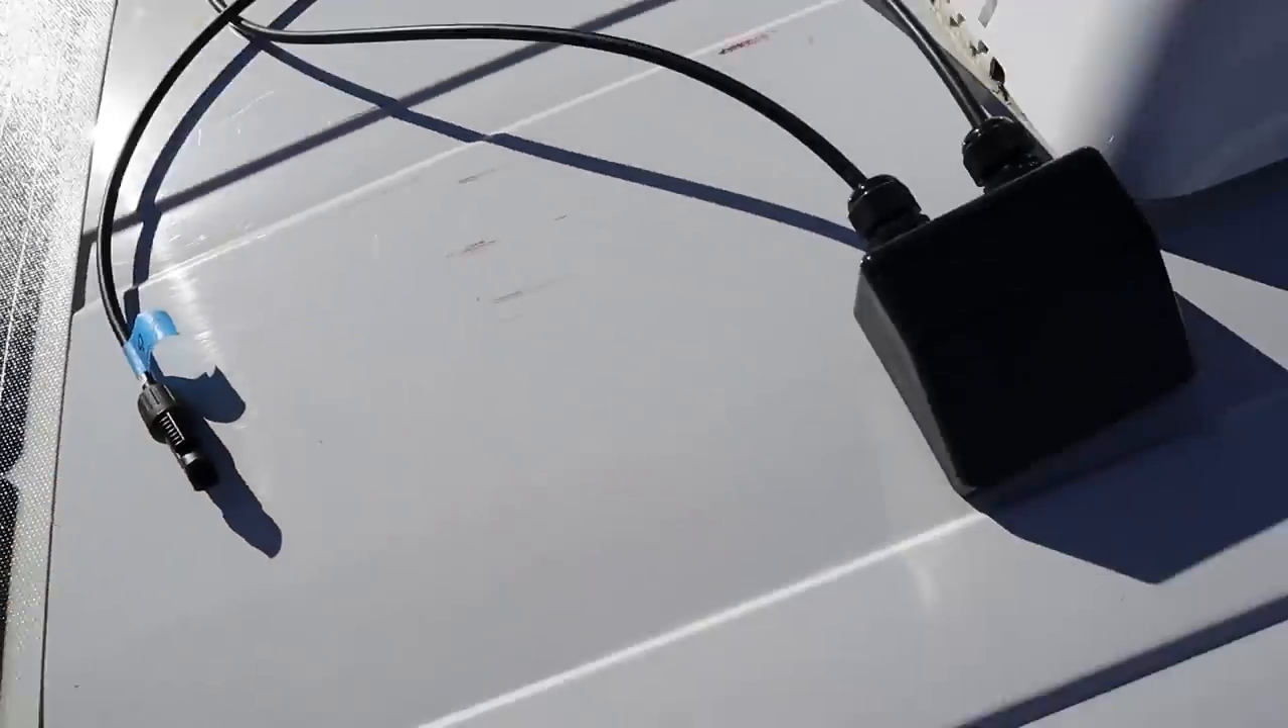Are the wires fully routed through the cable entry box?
Yes.